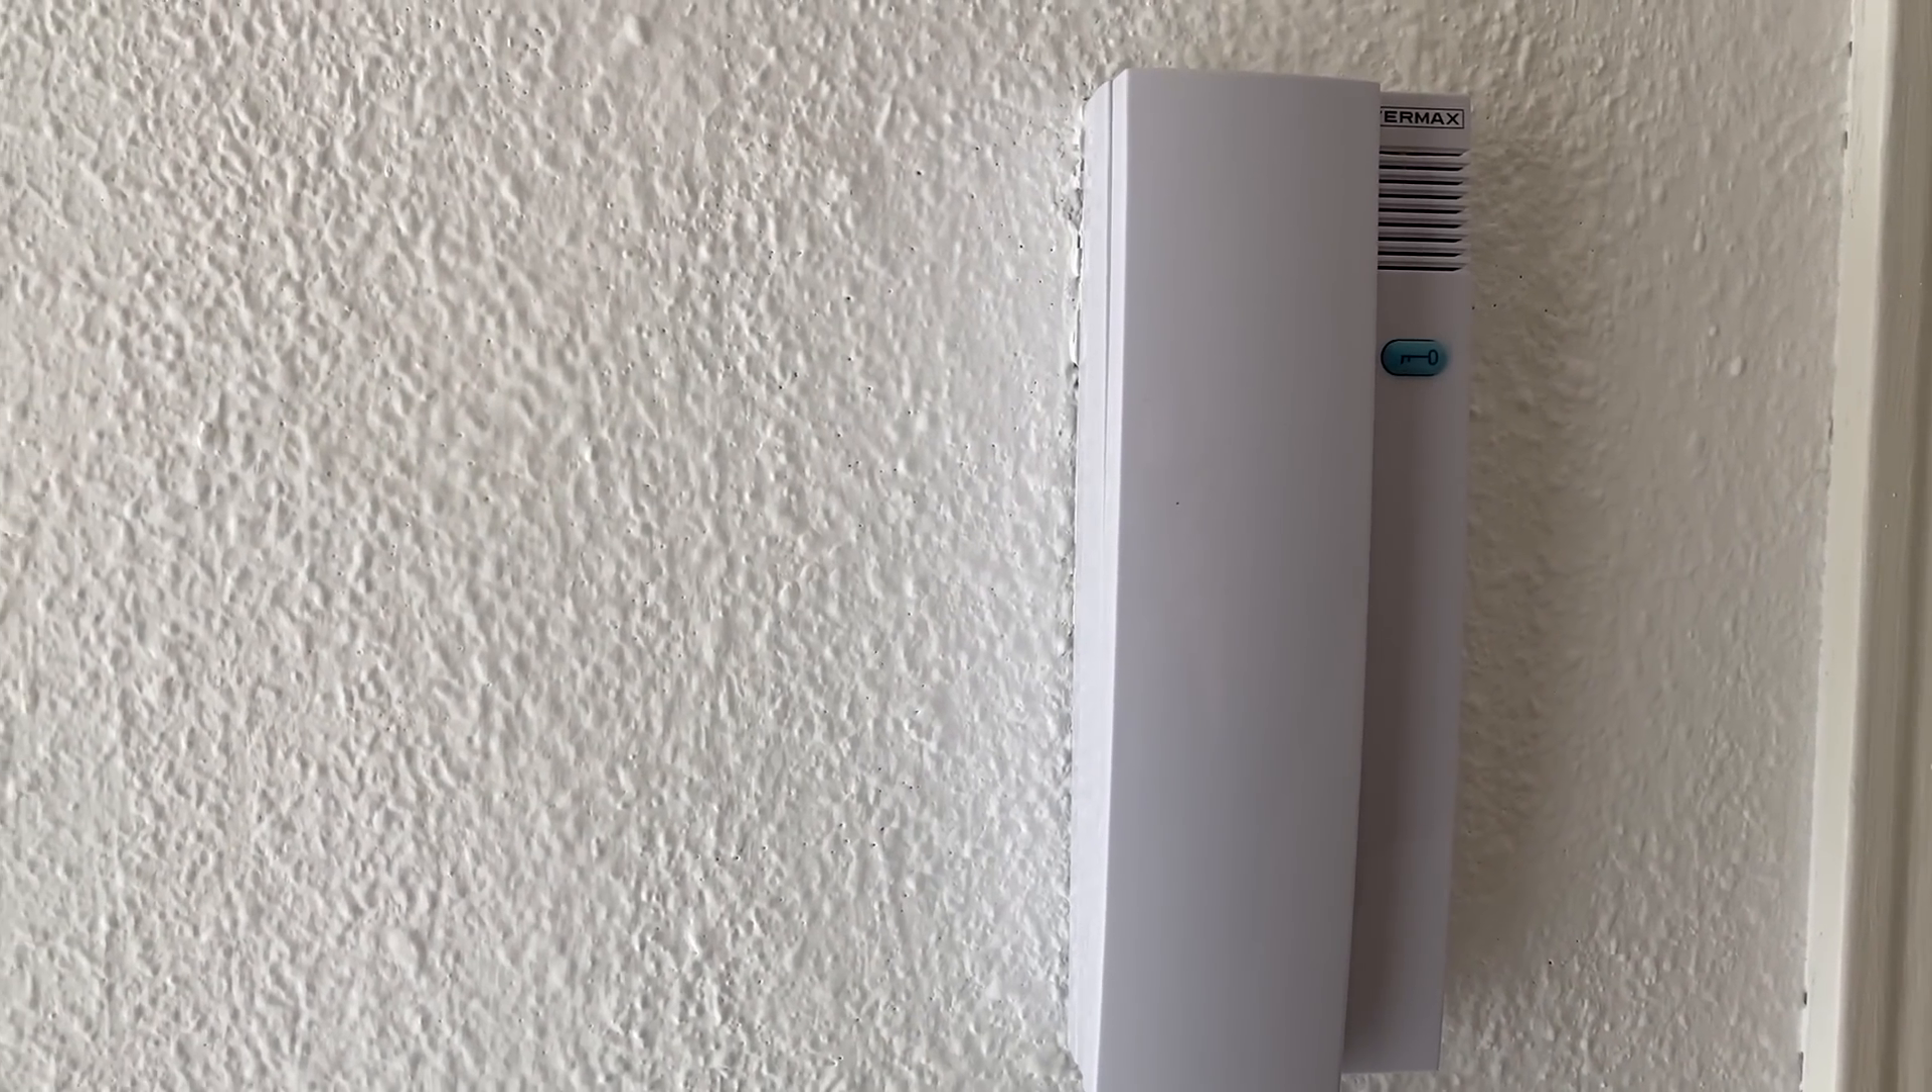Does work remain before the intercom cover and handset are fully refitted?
No.